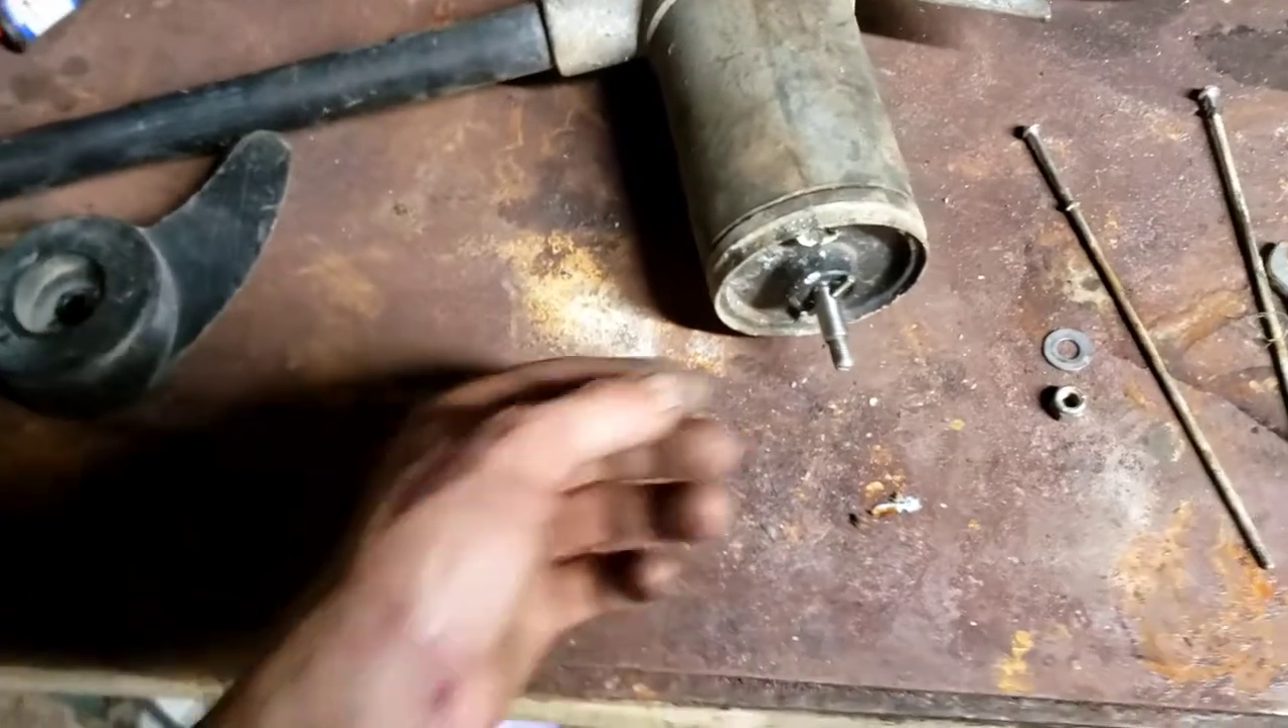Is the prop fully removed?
Yes.